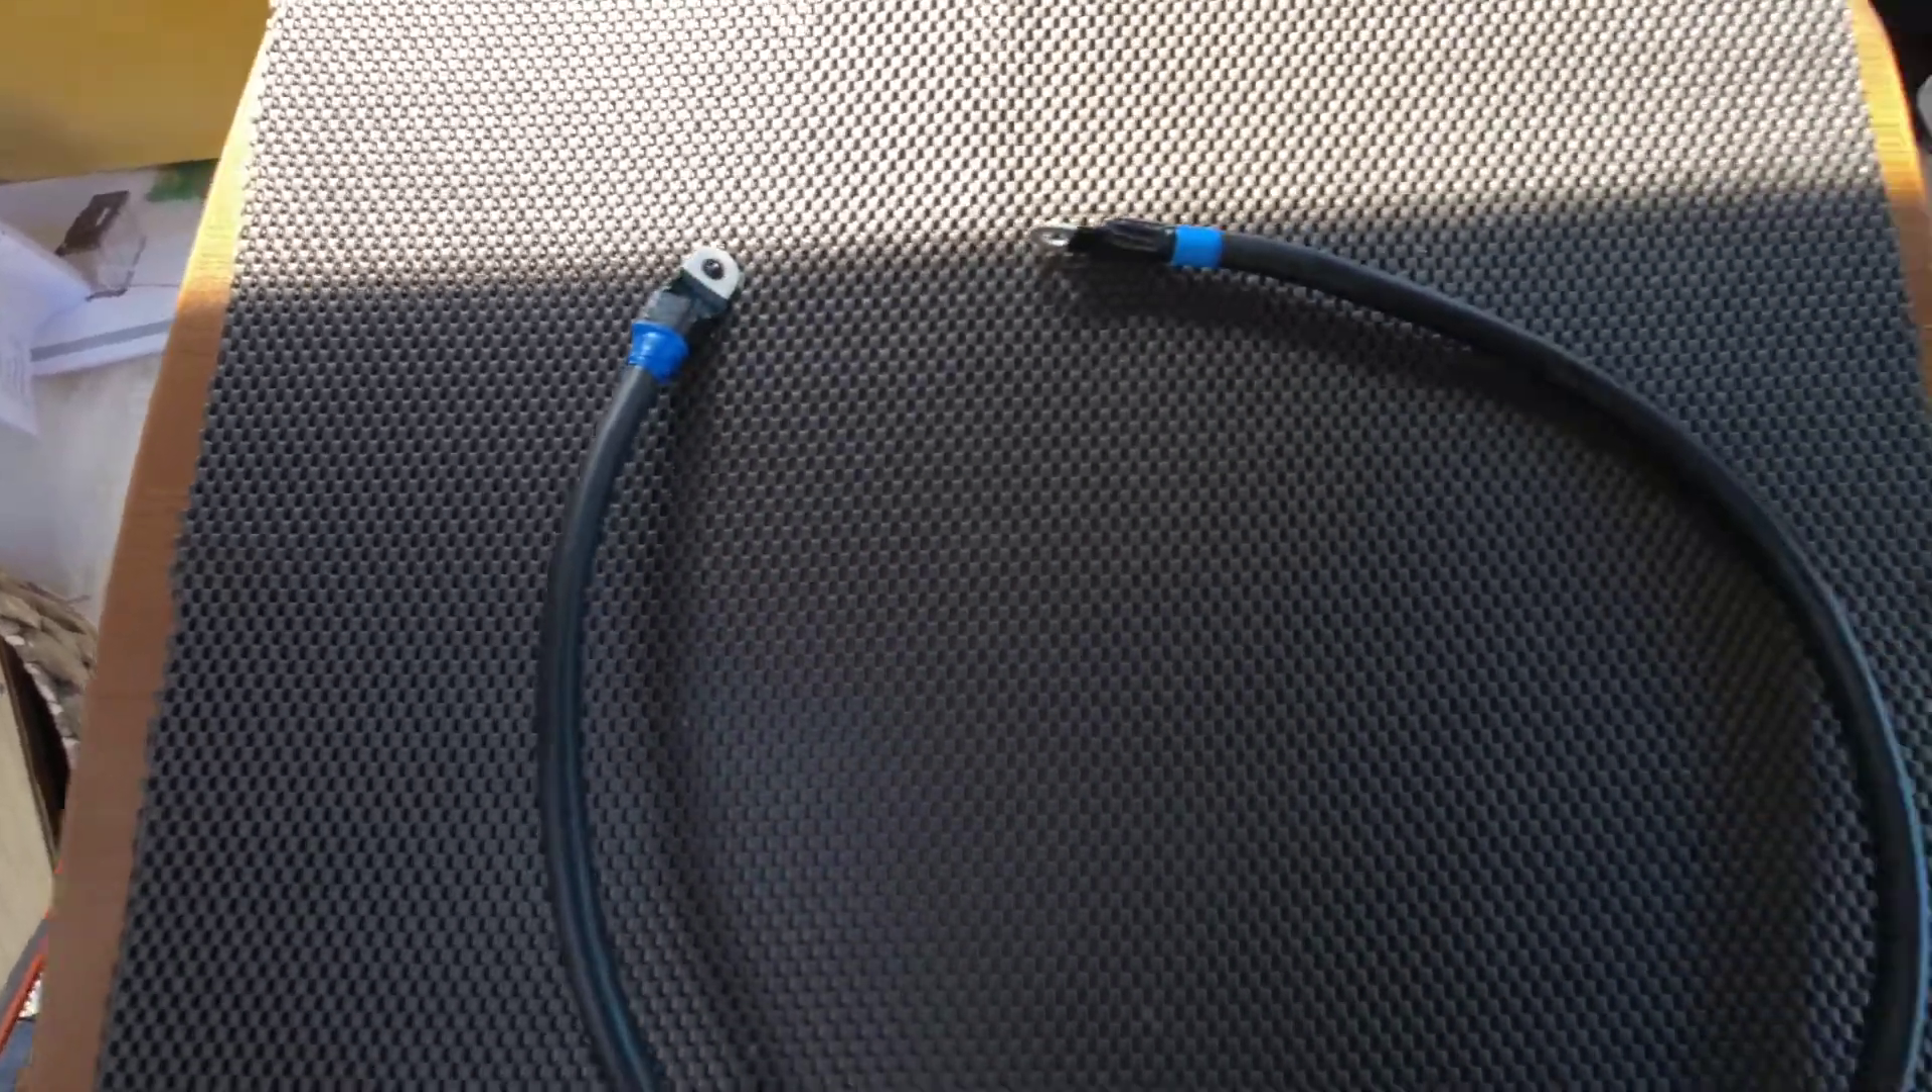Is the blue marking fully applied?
Yes.